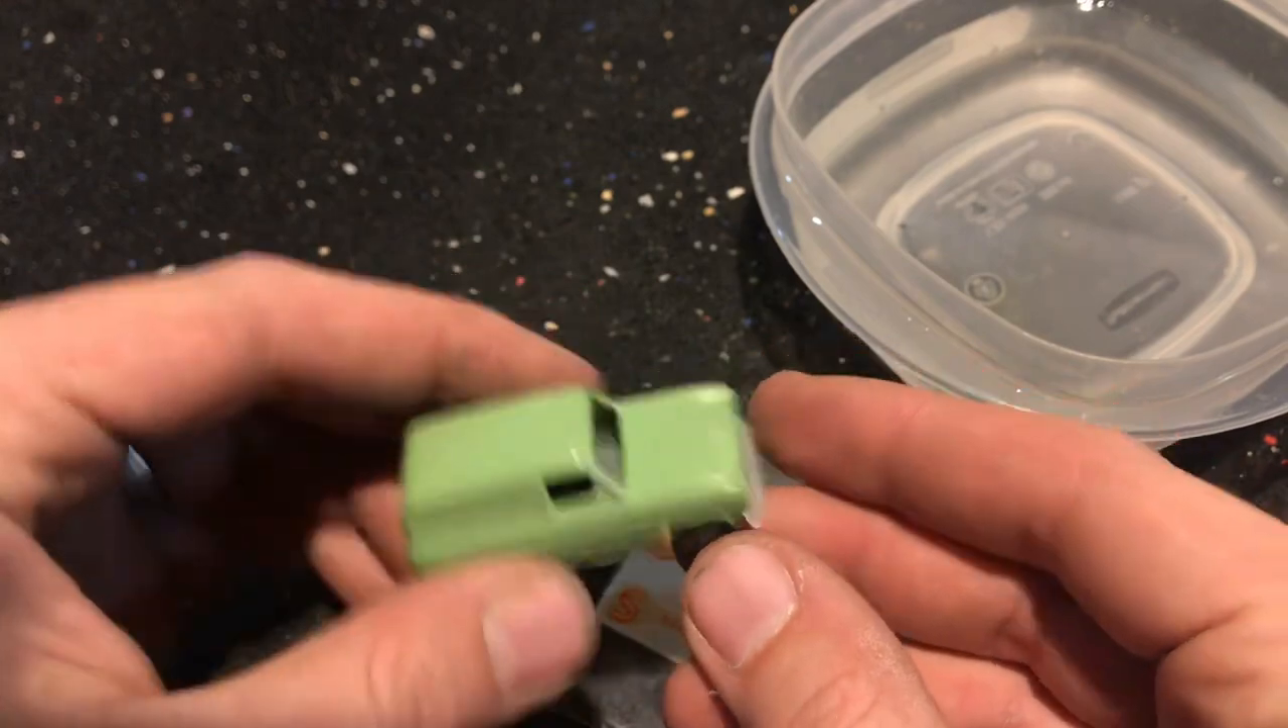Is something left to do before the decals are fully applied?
Yes.